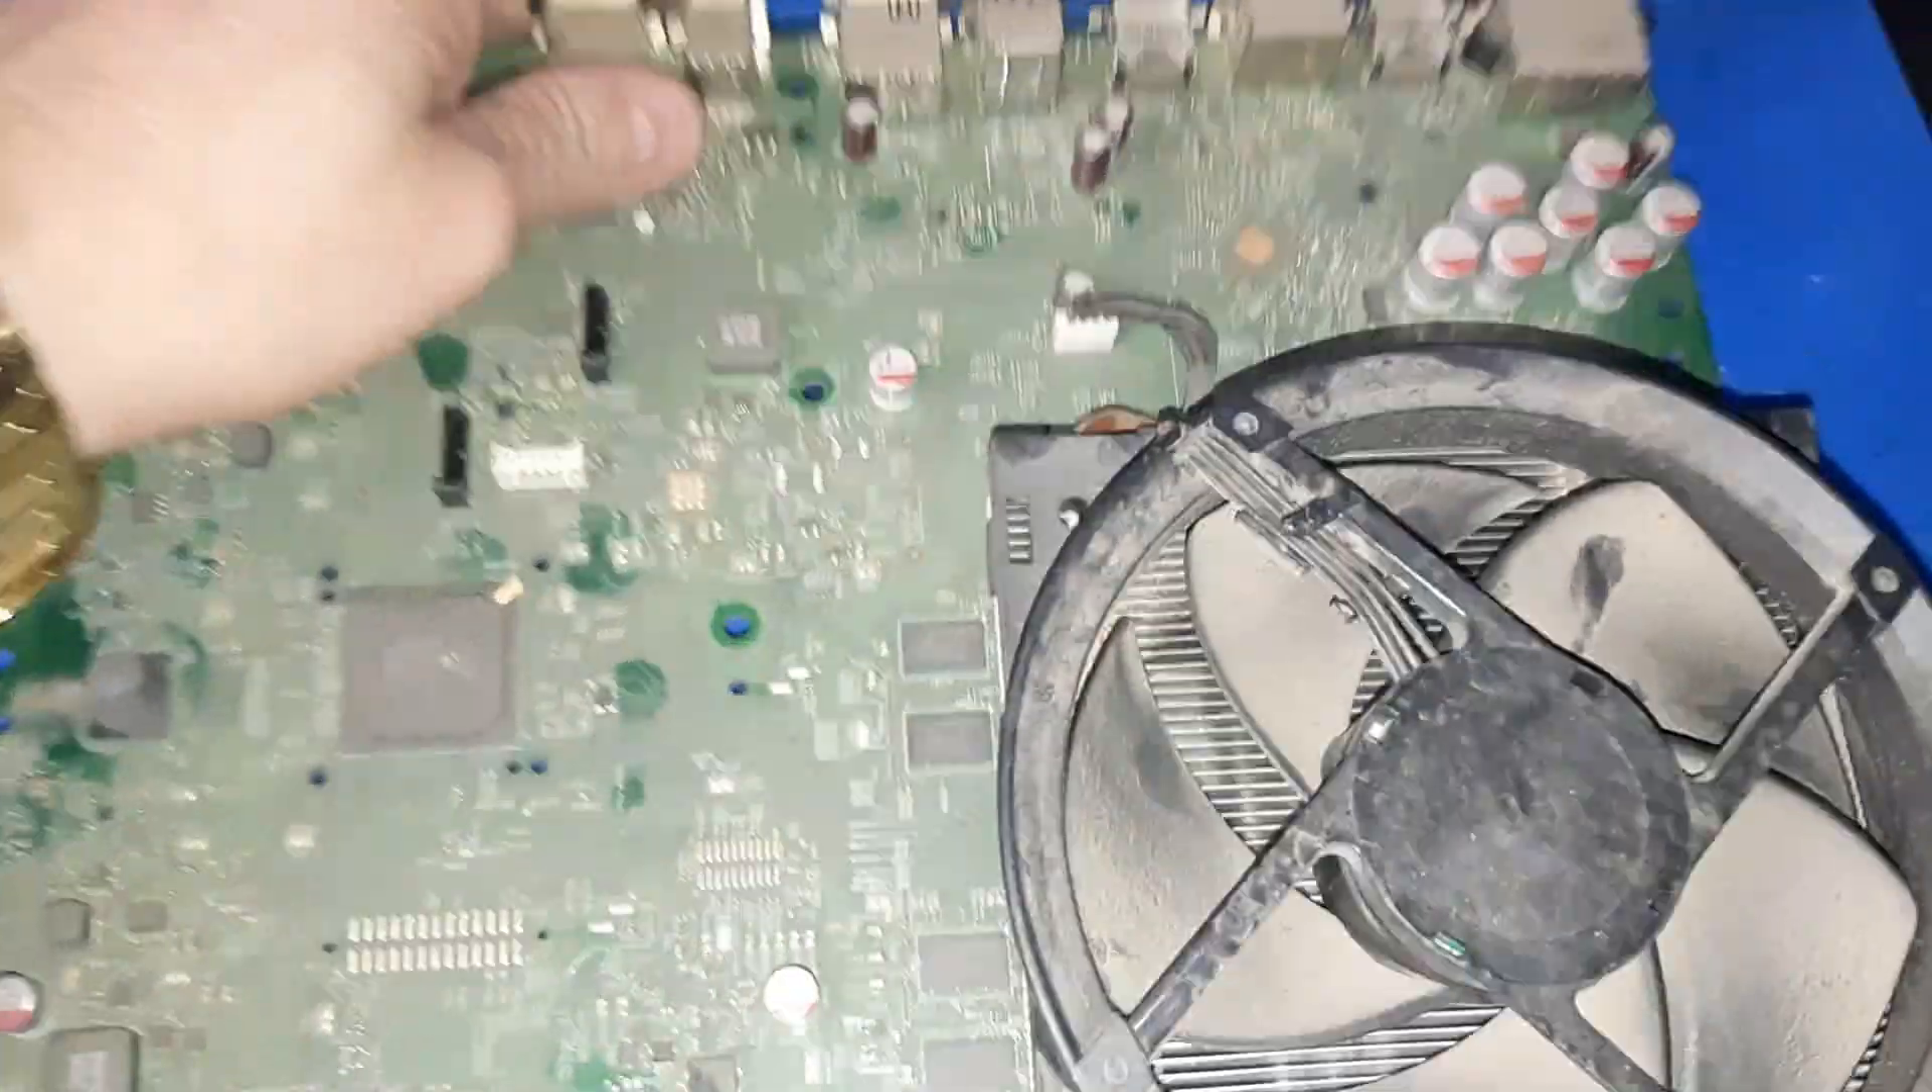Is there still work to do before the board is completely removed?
No.